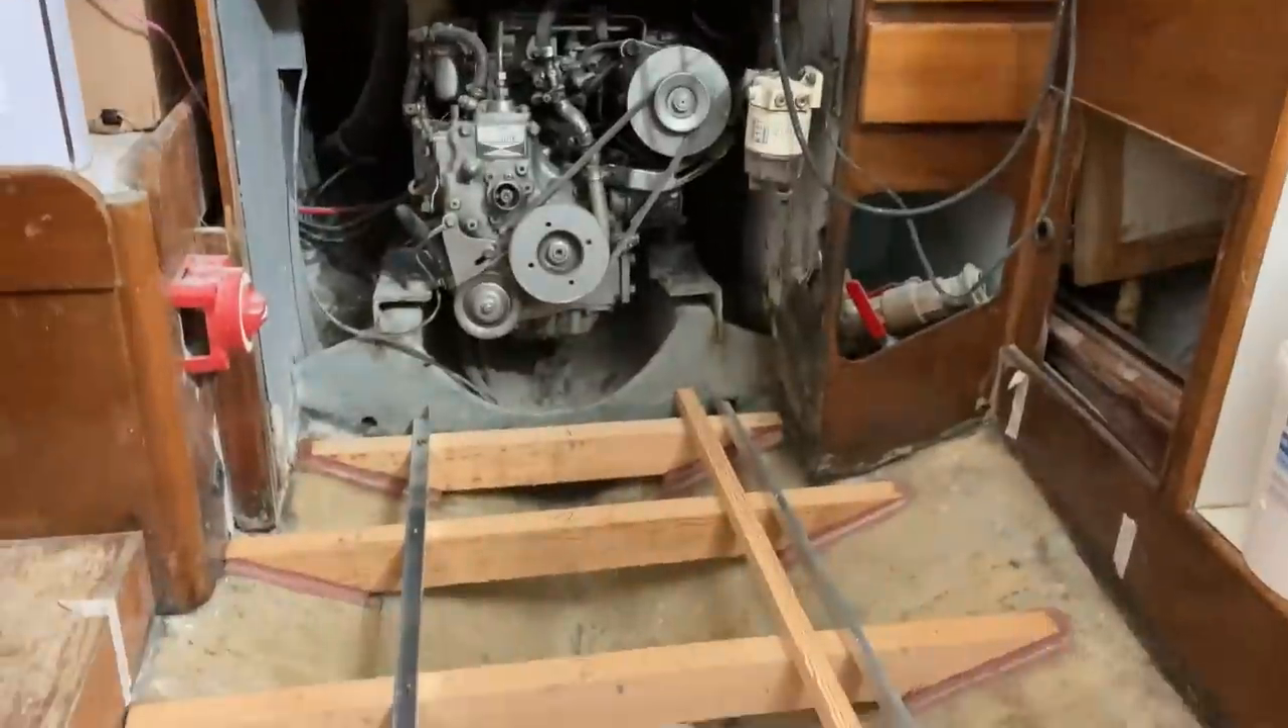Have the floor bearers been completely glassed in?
No.